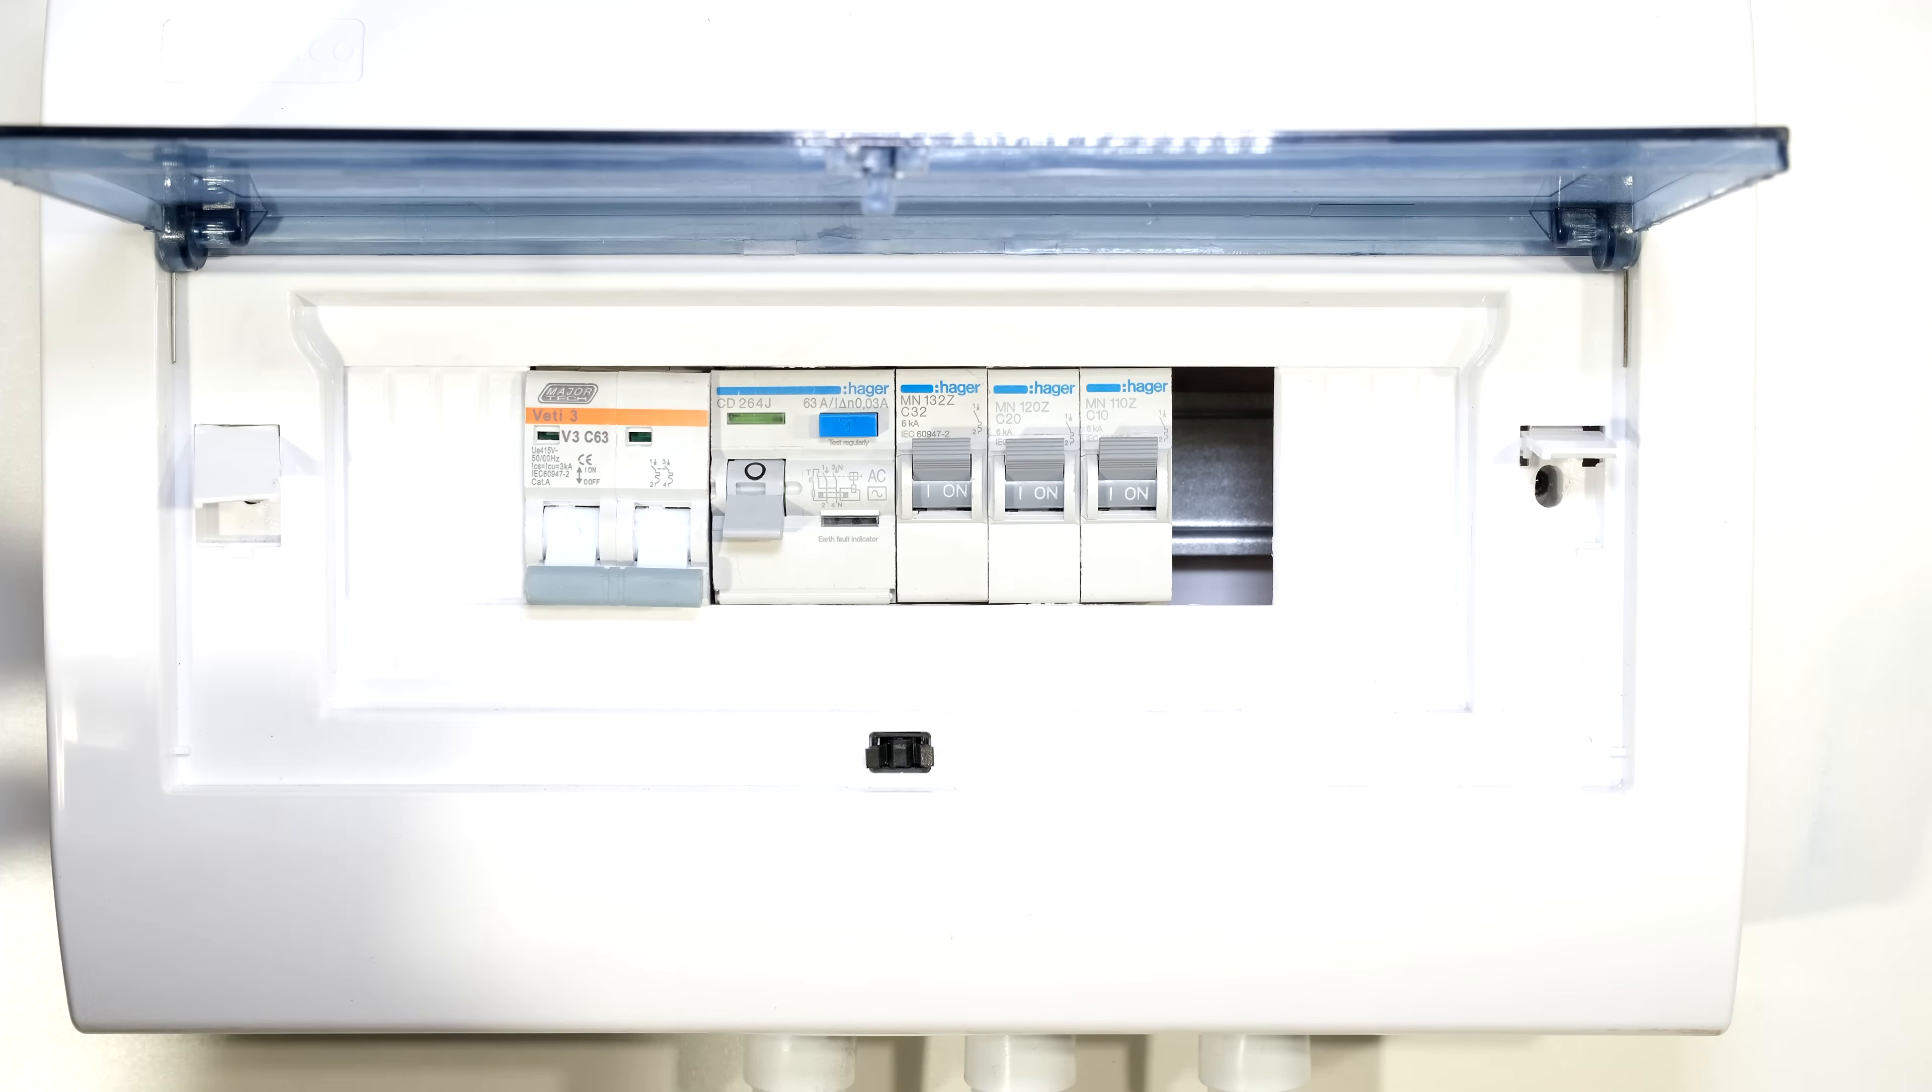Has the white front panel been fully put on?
Yes.